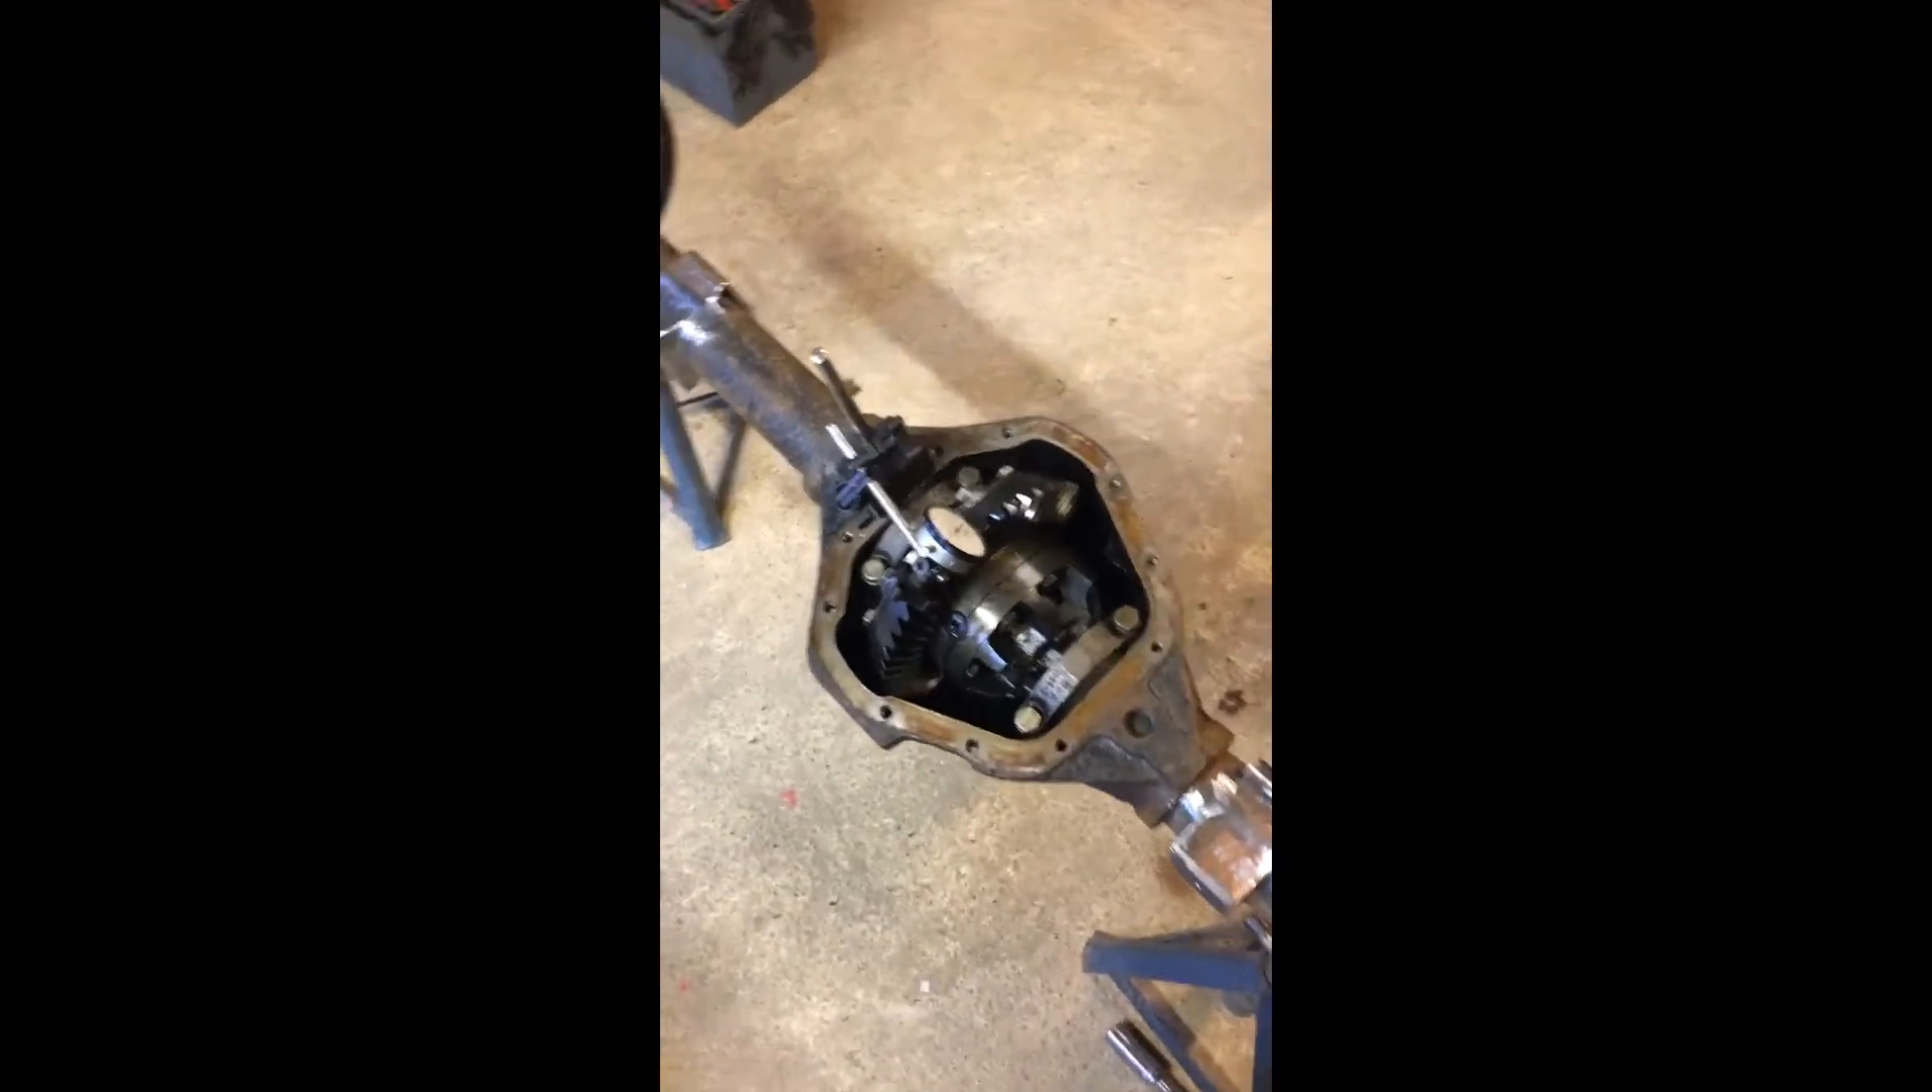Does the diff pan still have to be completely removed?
No.